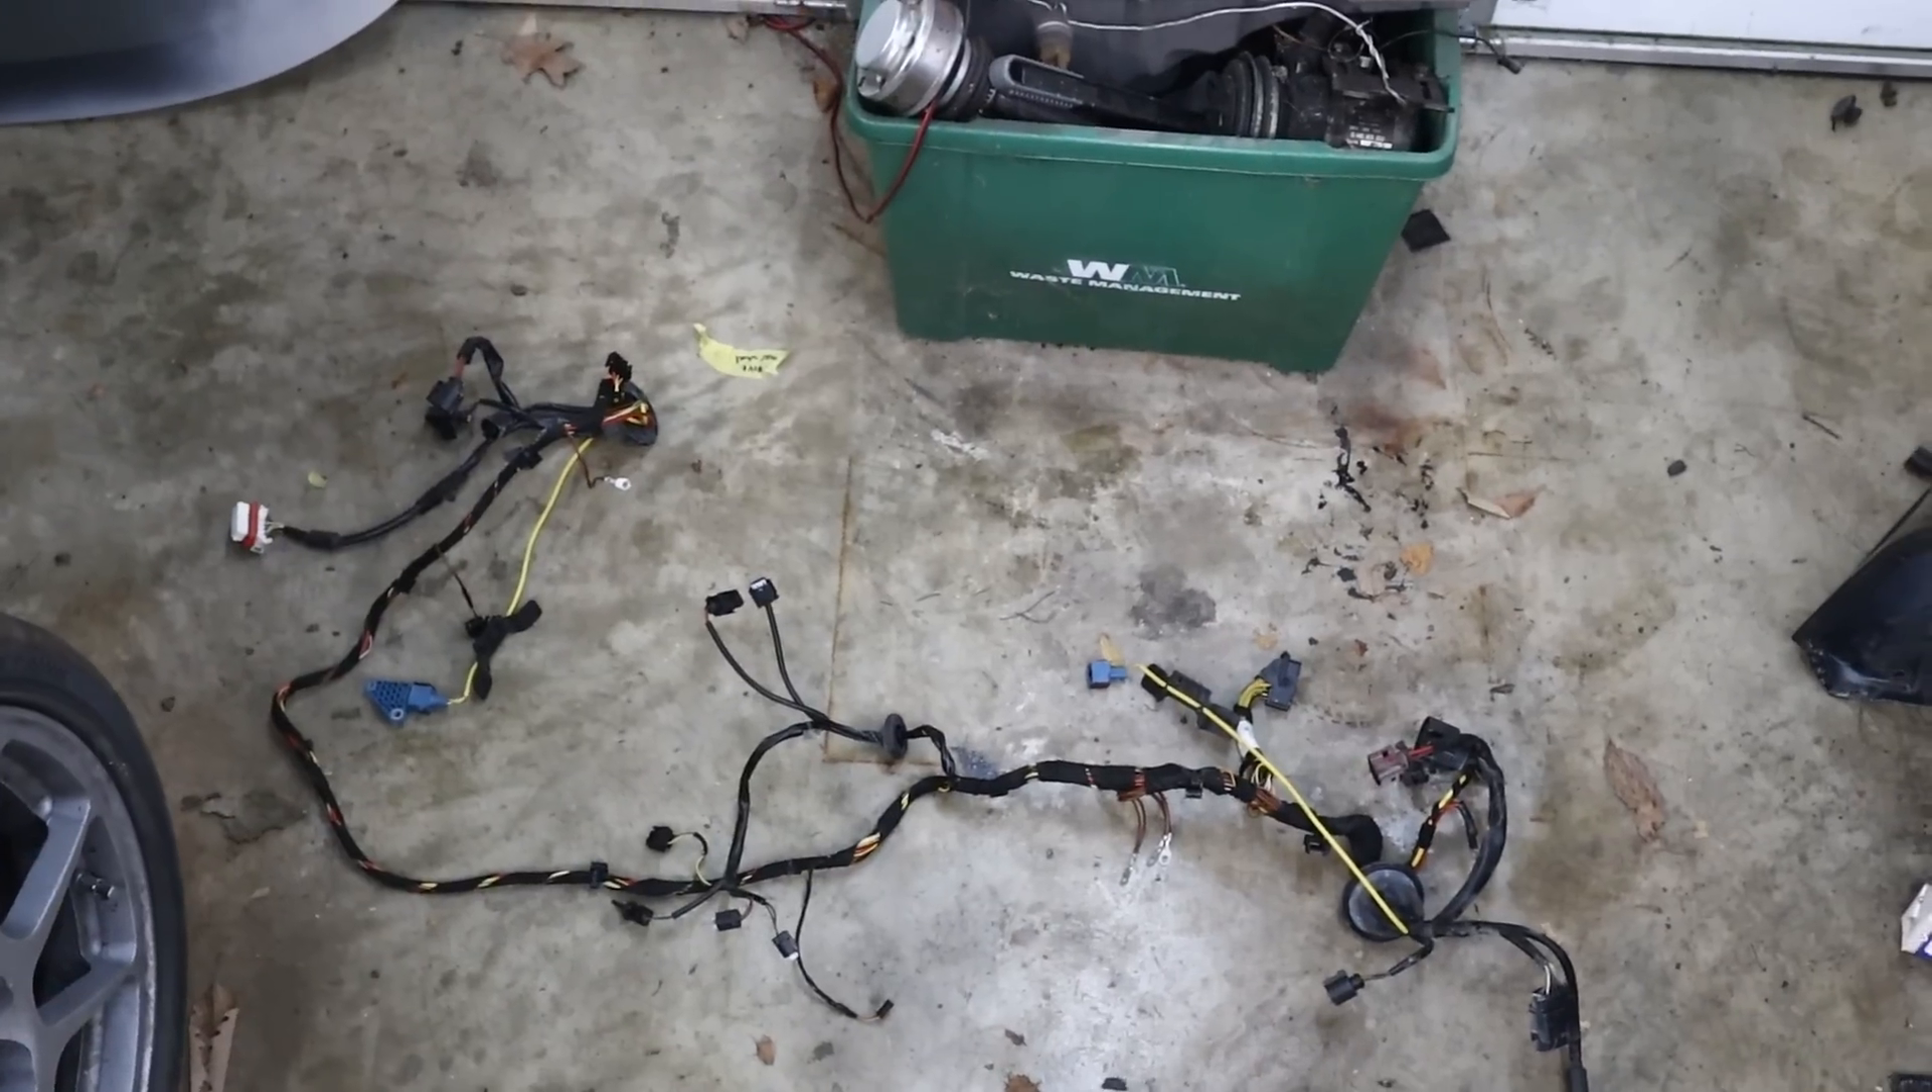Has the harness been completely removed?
Yes.